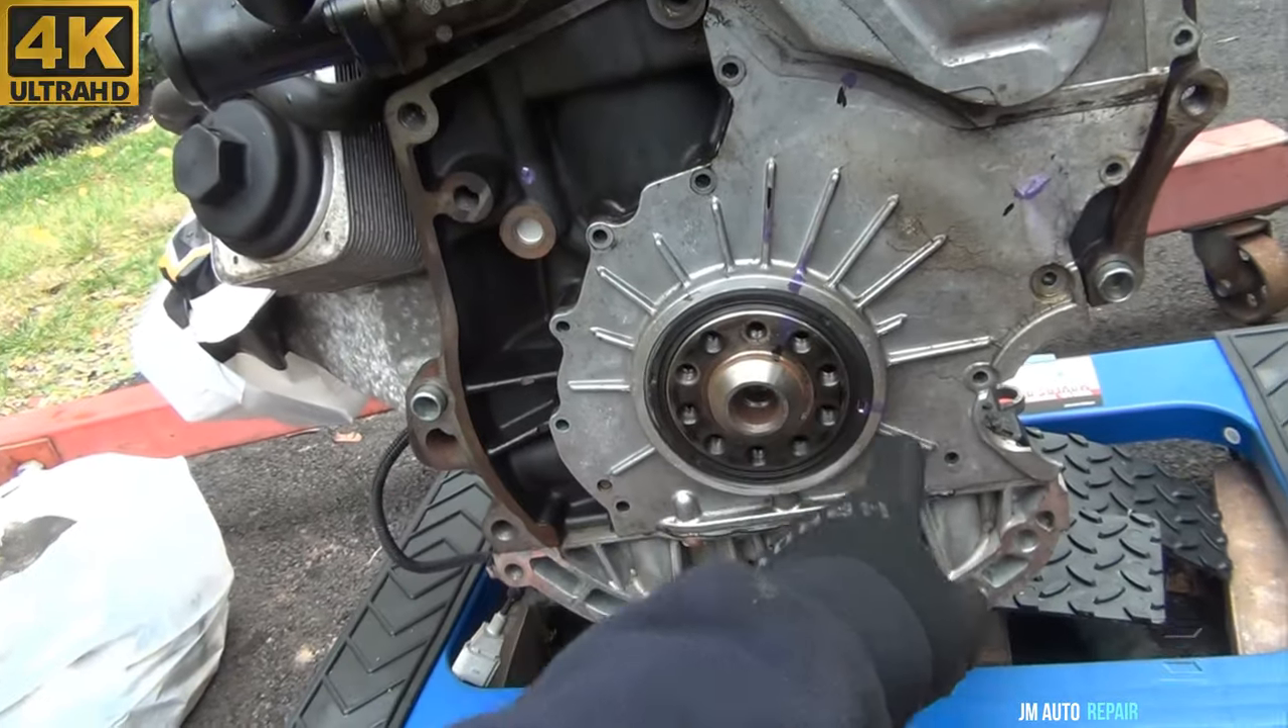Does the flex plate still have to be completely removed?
No.